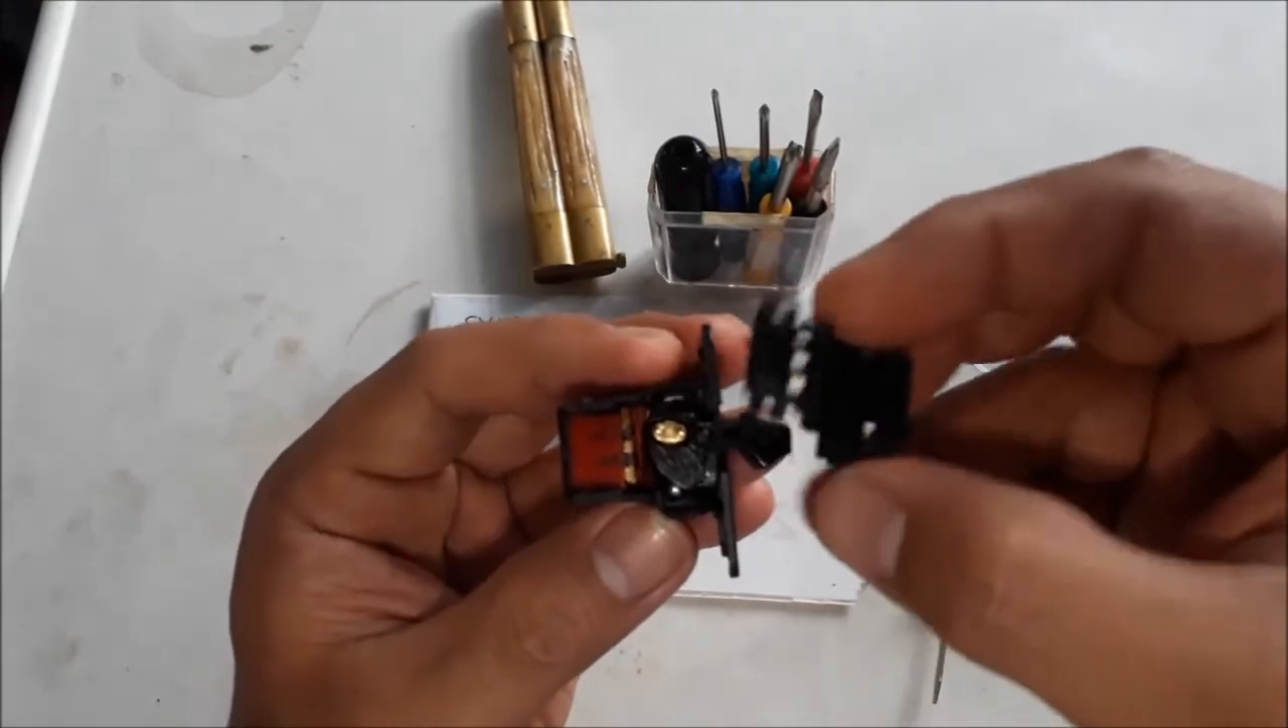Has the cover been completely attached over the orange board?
No.